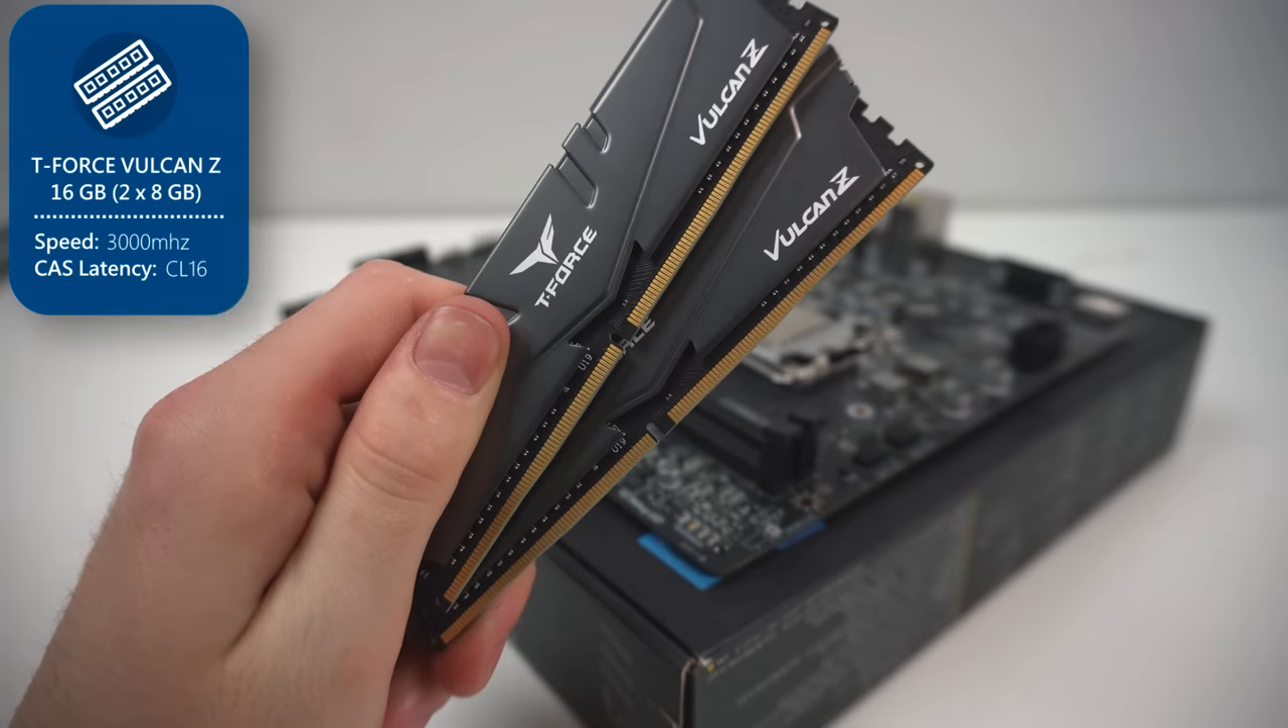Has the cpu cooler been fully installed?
No.